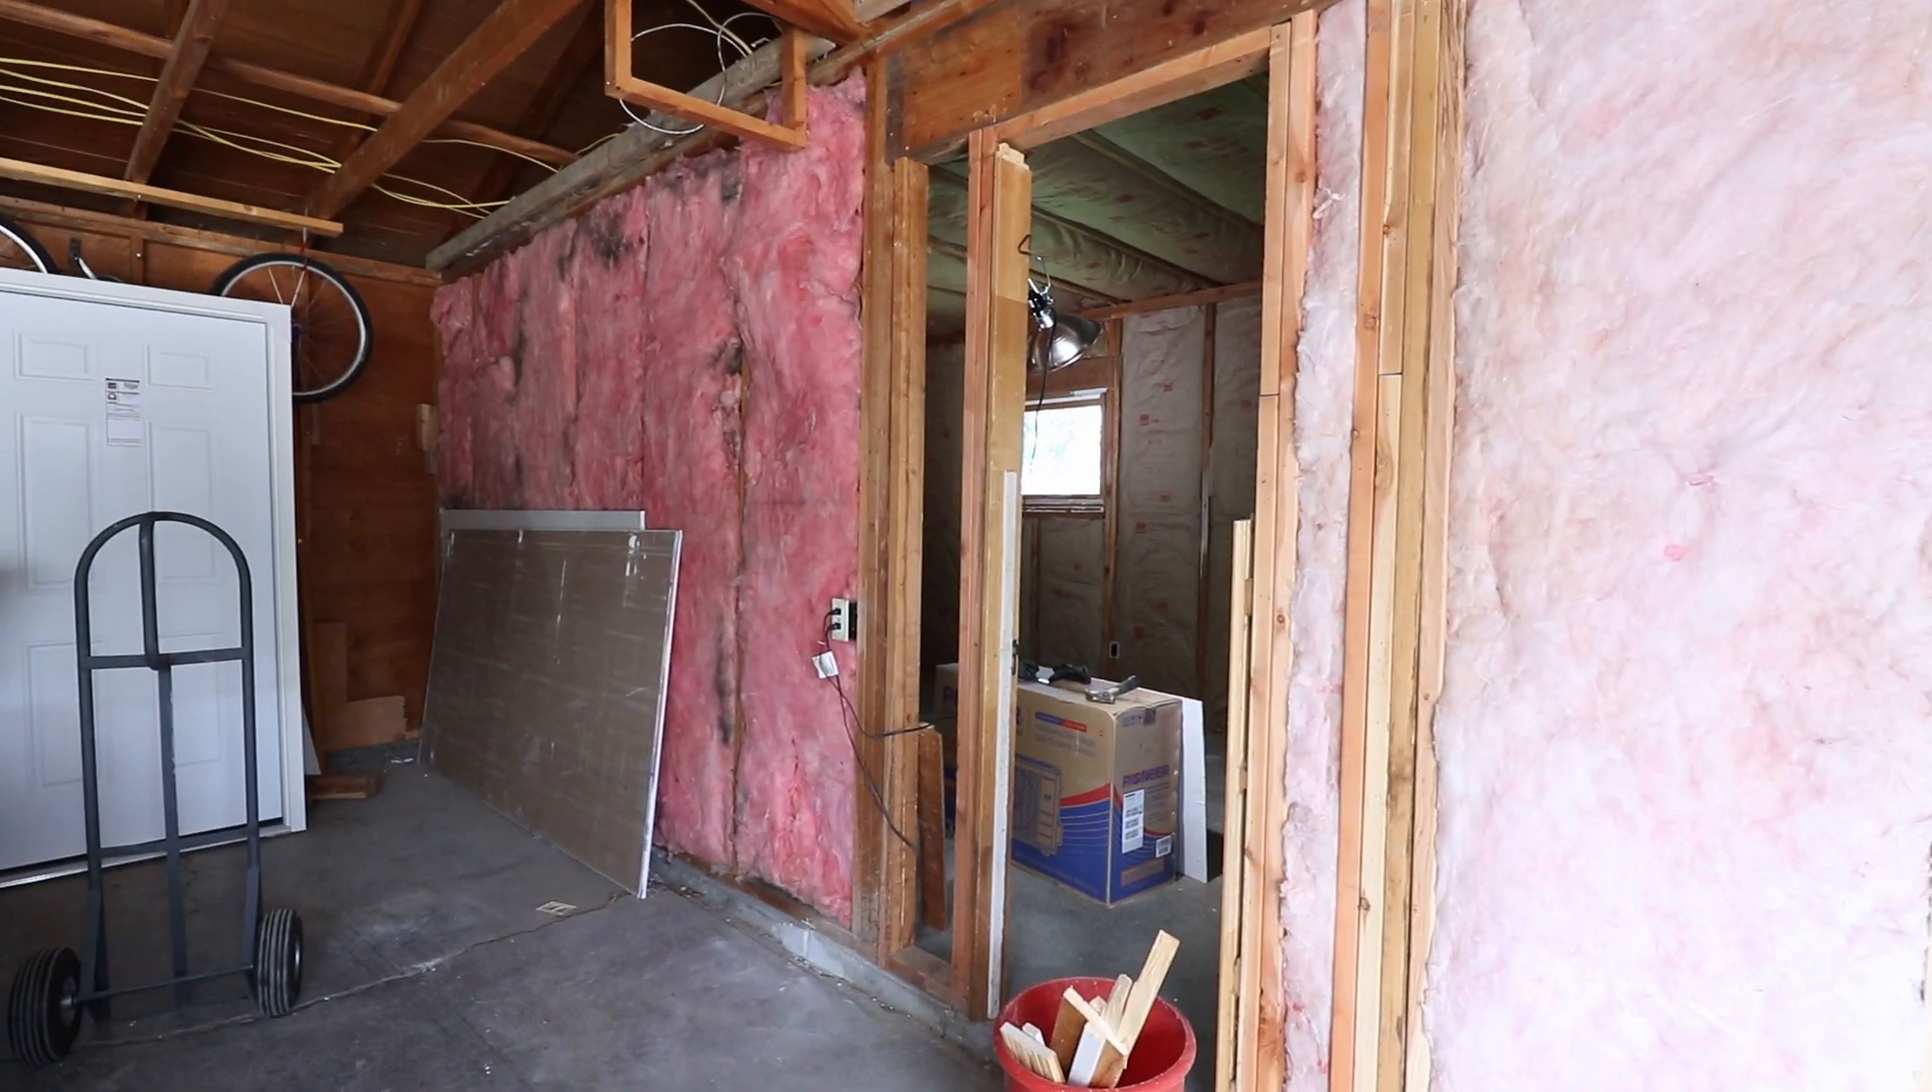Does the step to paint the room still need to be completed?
Yes.